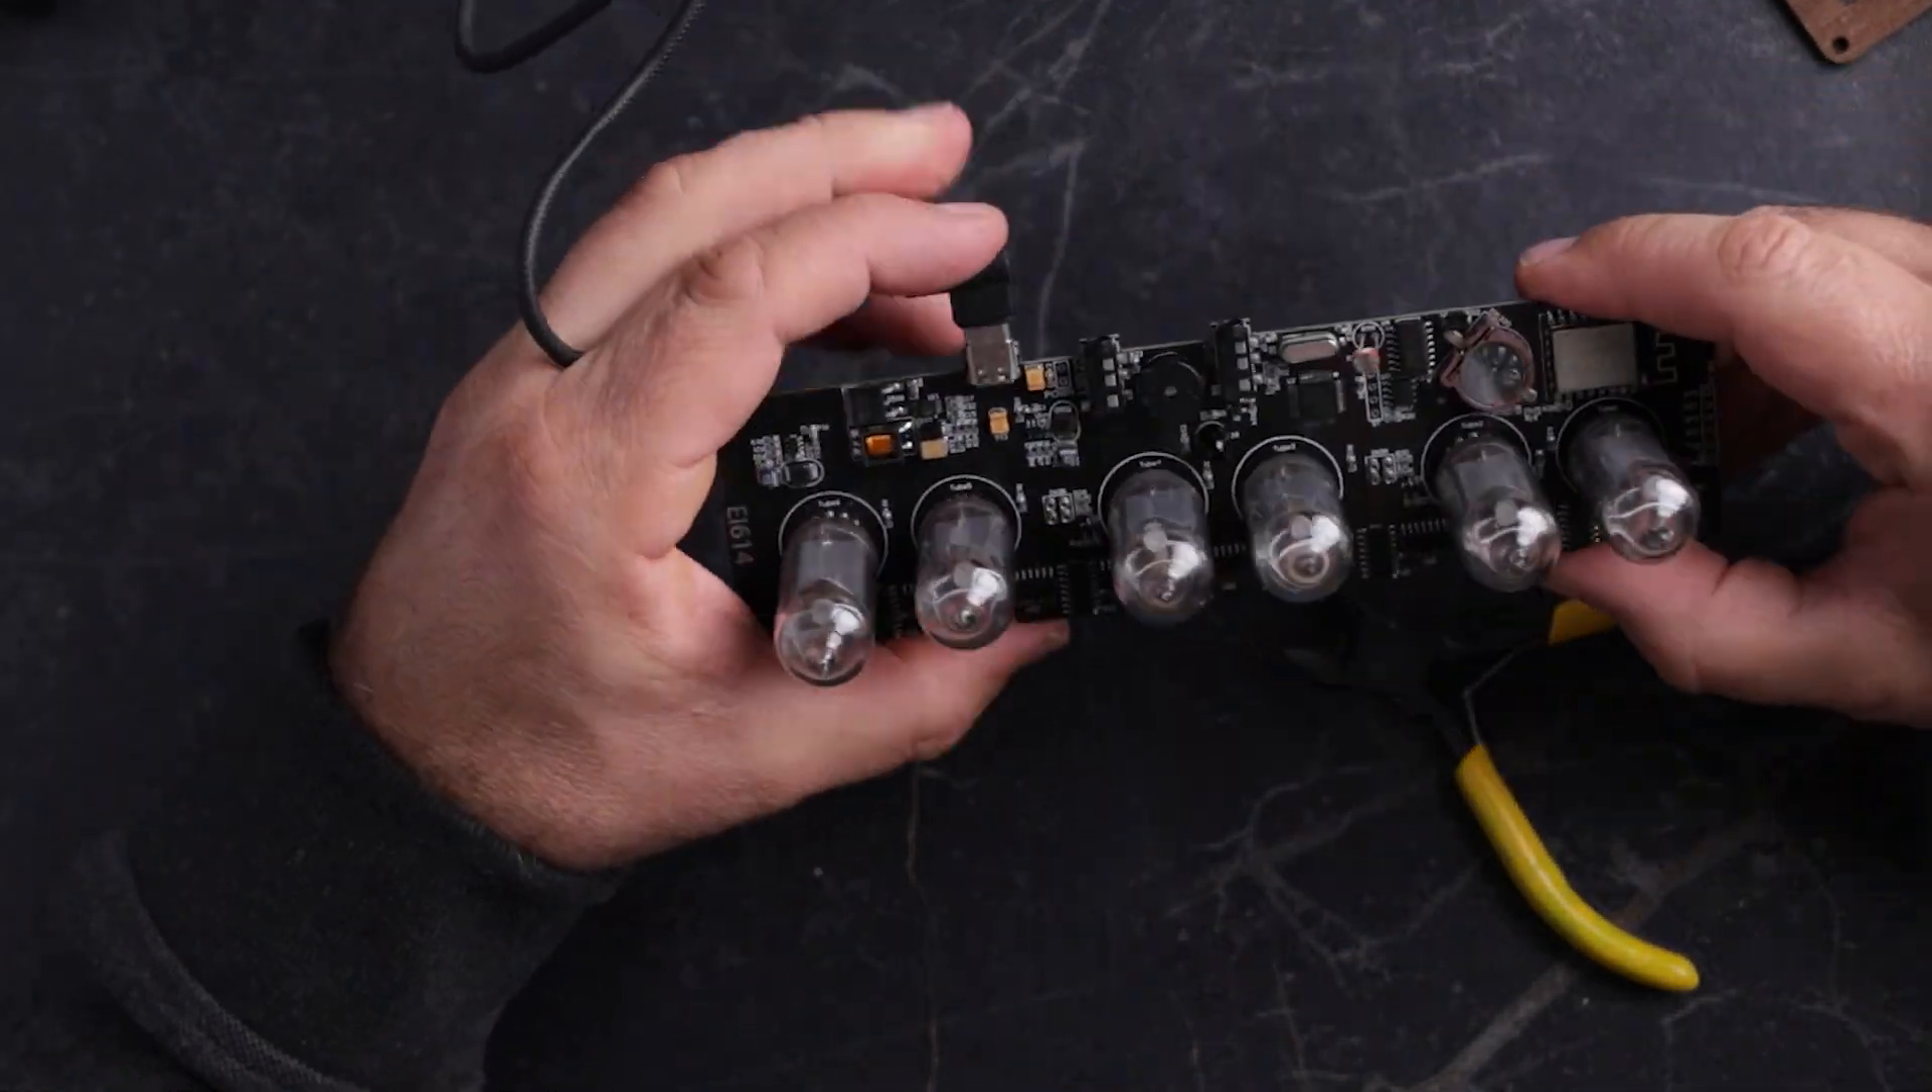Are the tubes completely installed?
Yes.